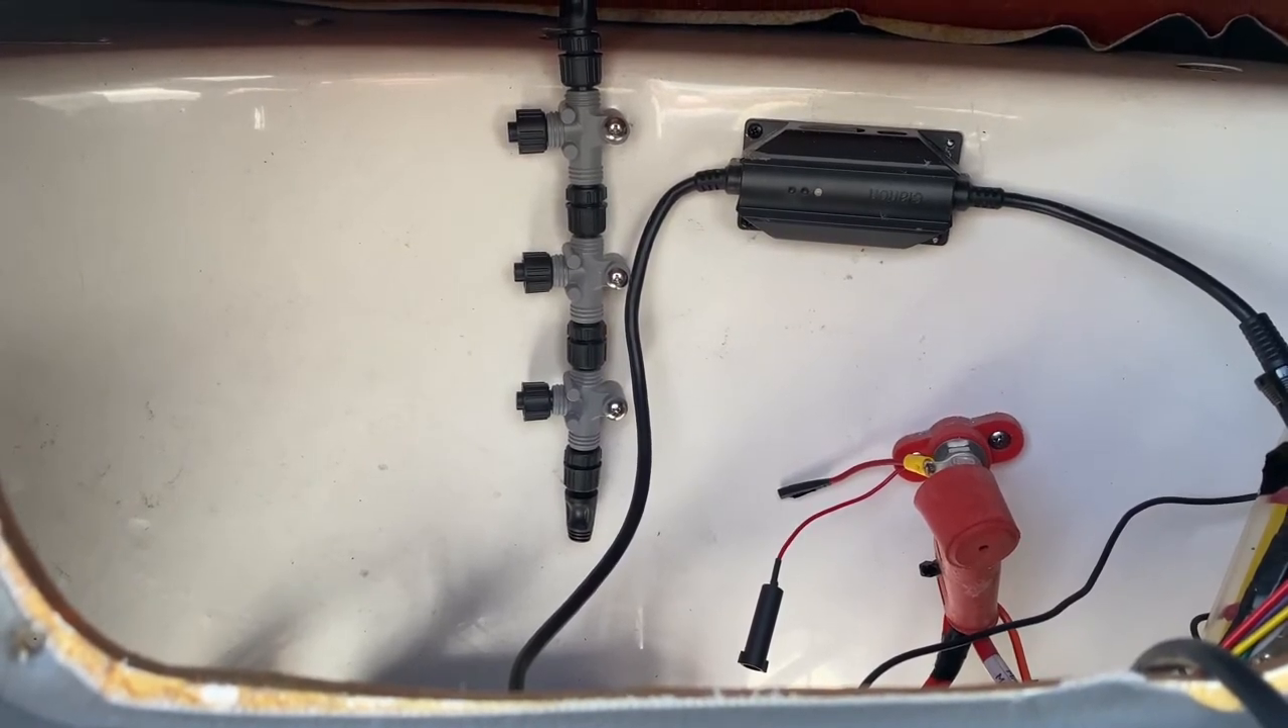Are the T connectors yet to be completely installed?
No.